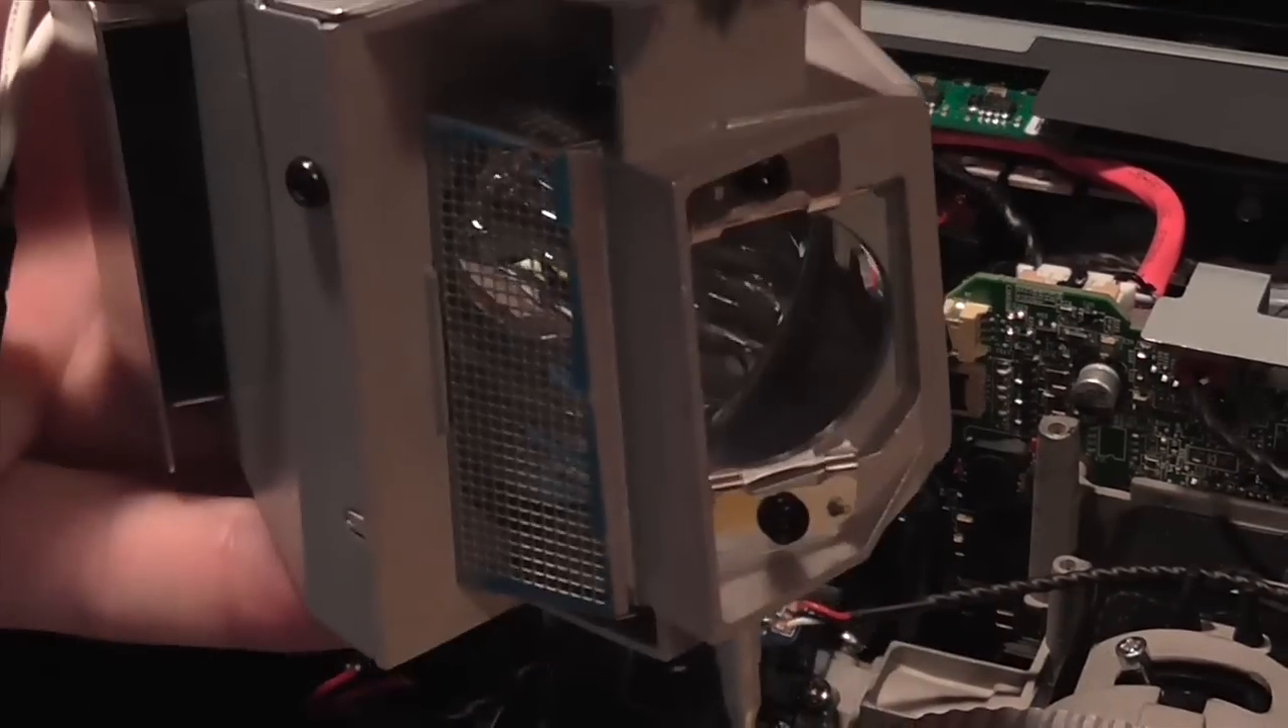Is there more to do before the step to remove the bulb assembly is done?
No.